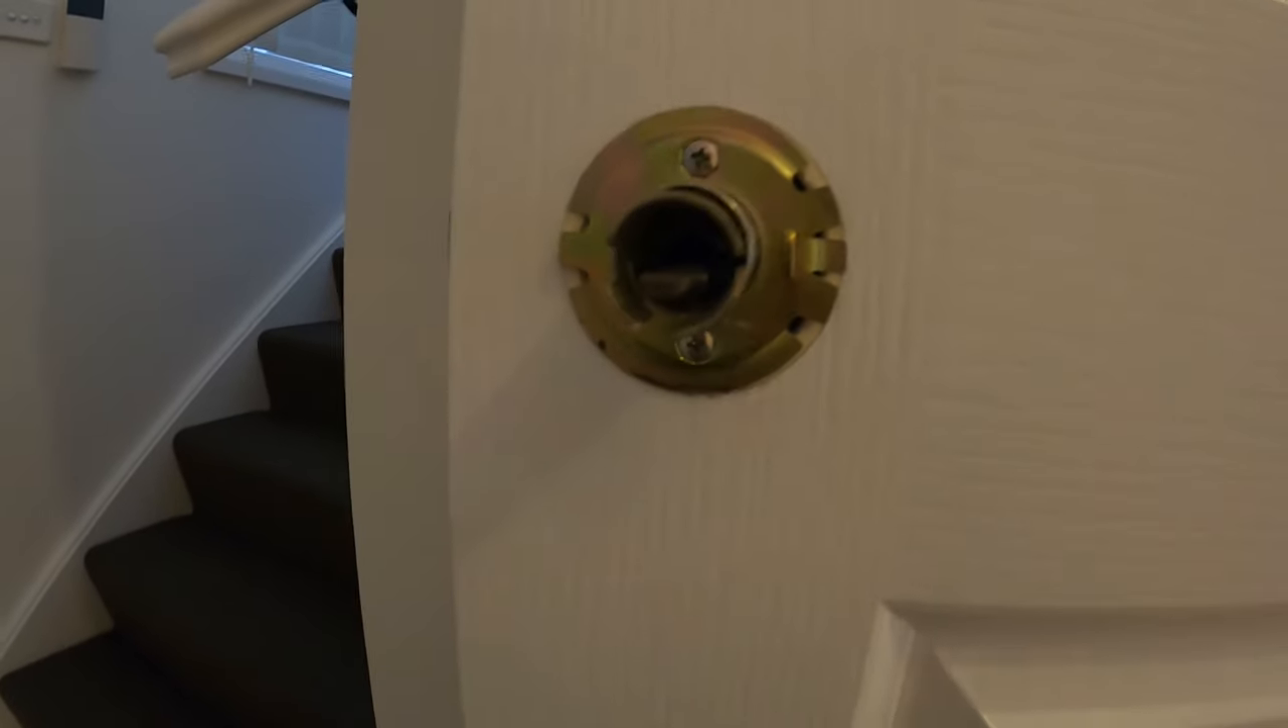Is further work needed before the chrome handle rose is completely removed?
No.